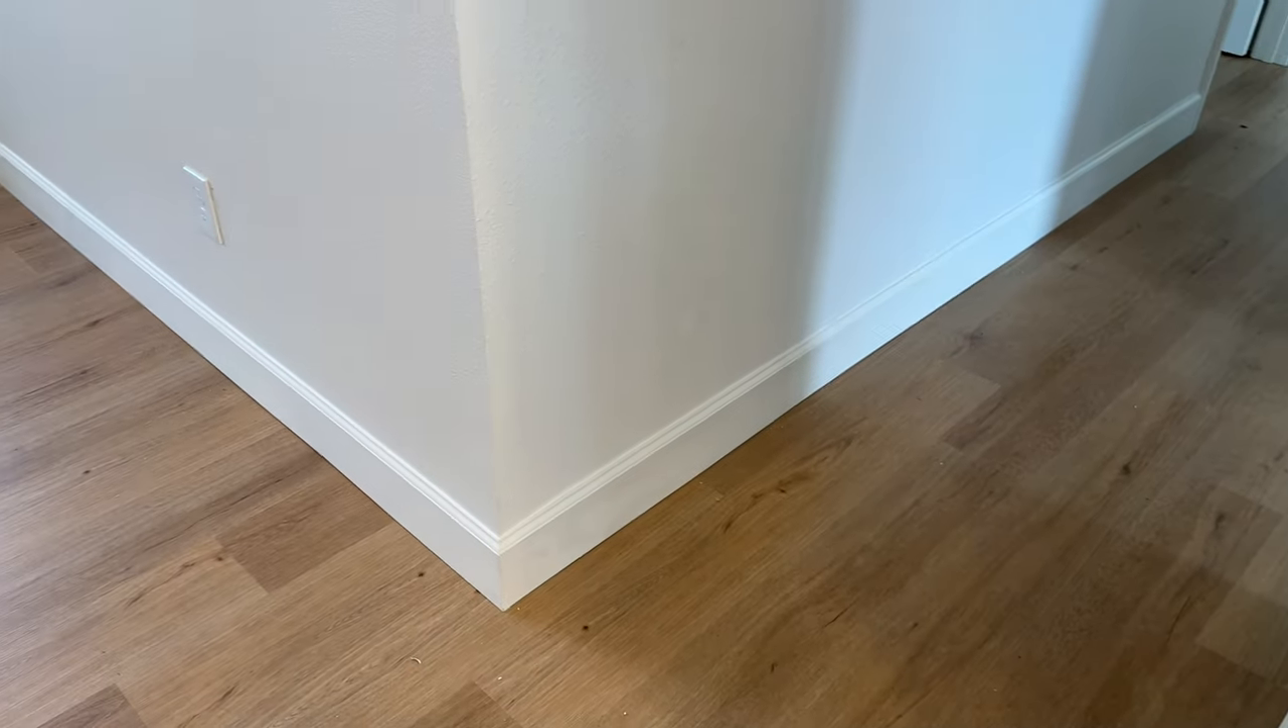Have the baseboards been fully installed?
Yes.